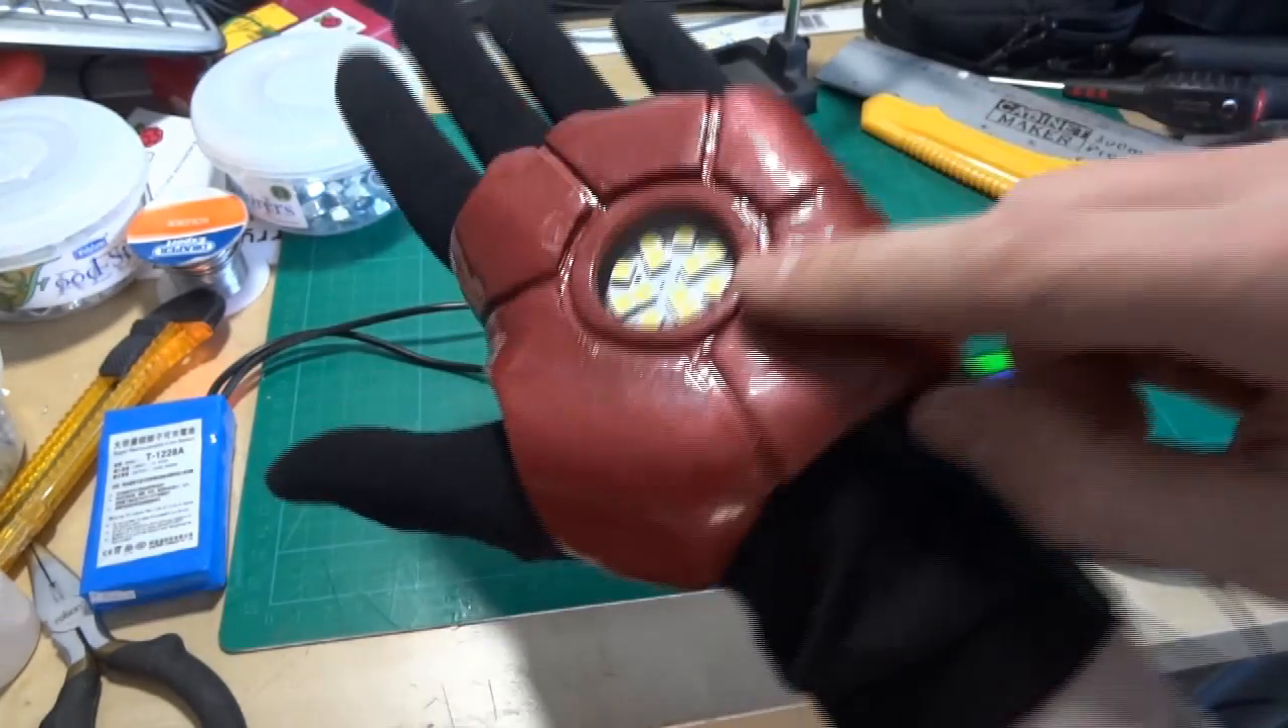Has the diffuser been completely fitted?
No.